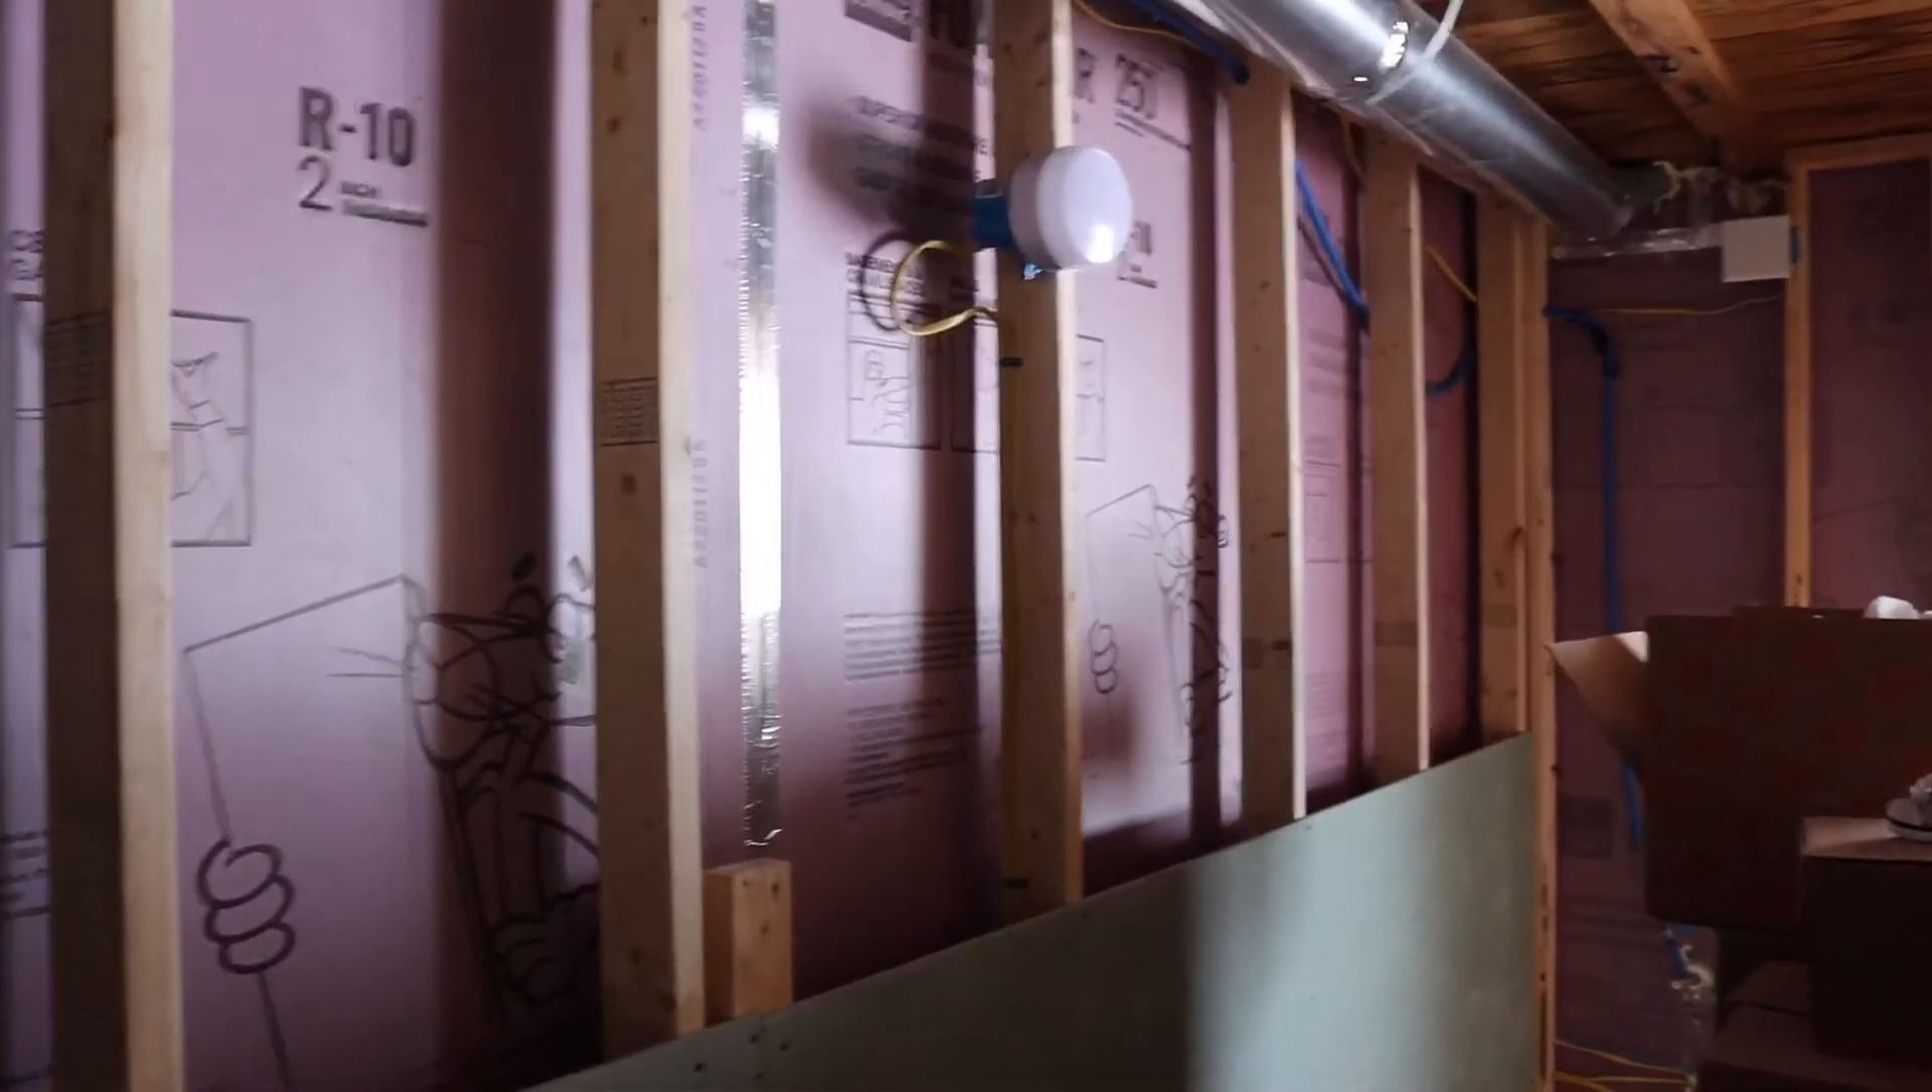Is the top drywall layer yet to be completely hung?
Yes.